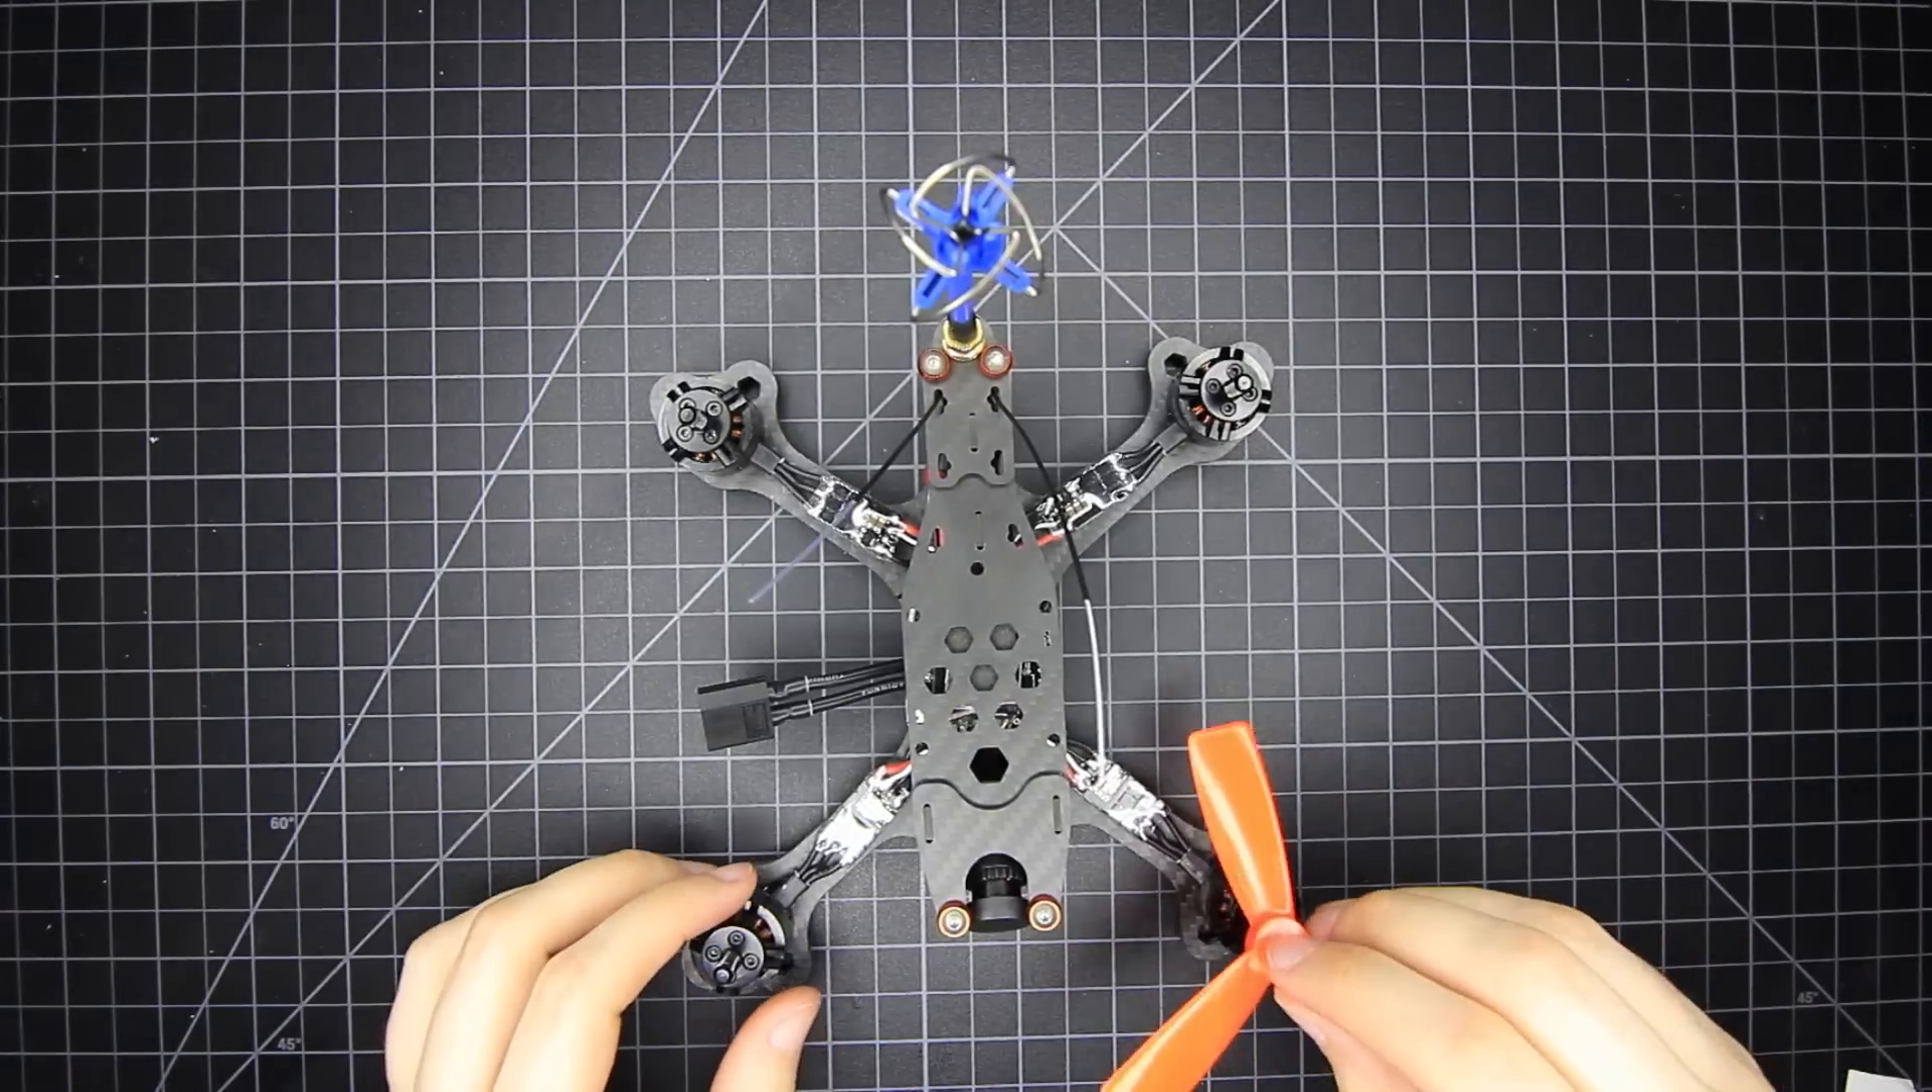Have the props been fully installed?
No.